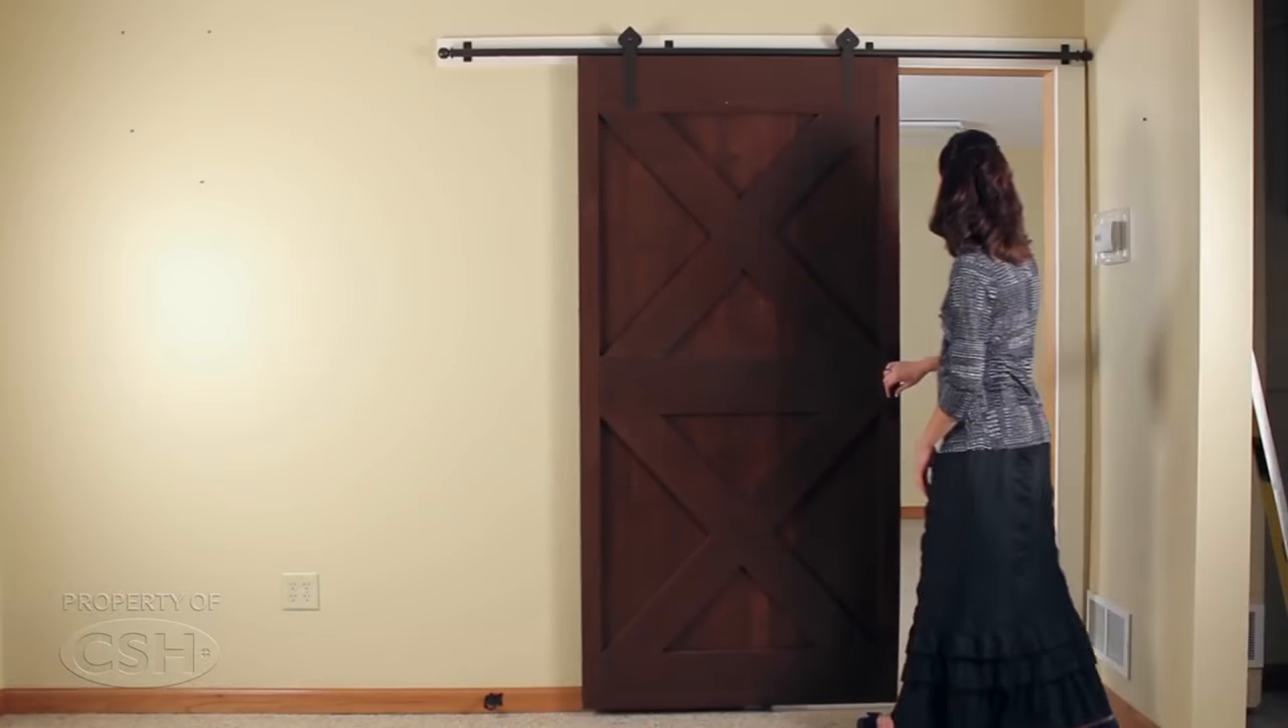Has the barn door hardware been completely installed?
Yes.